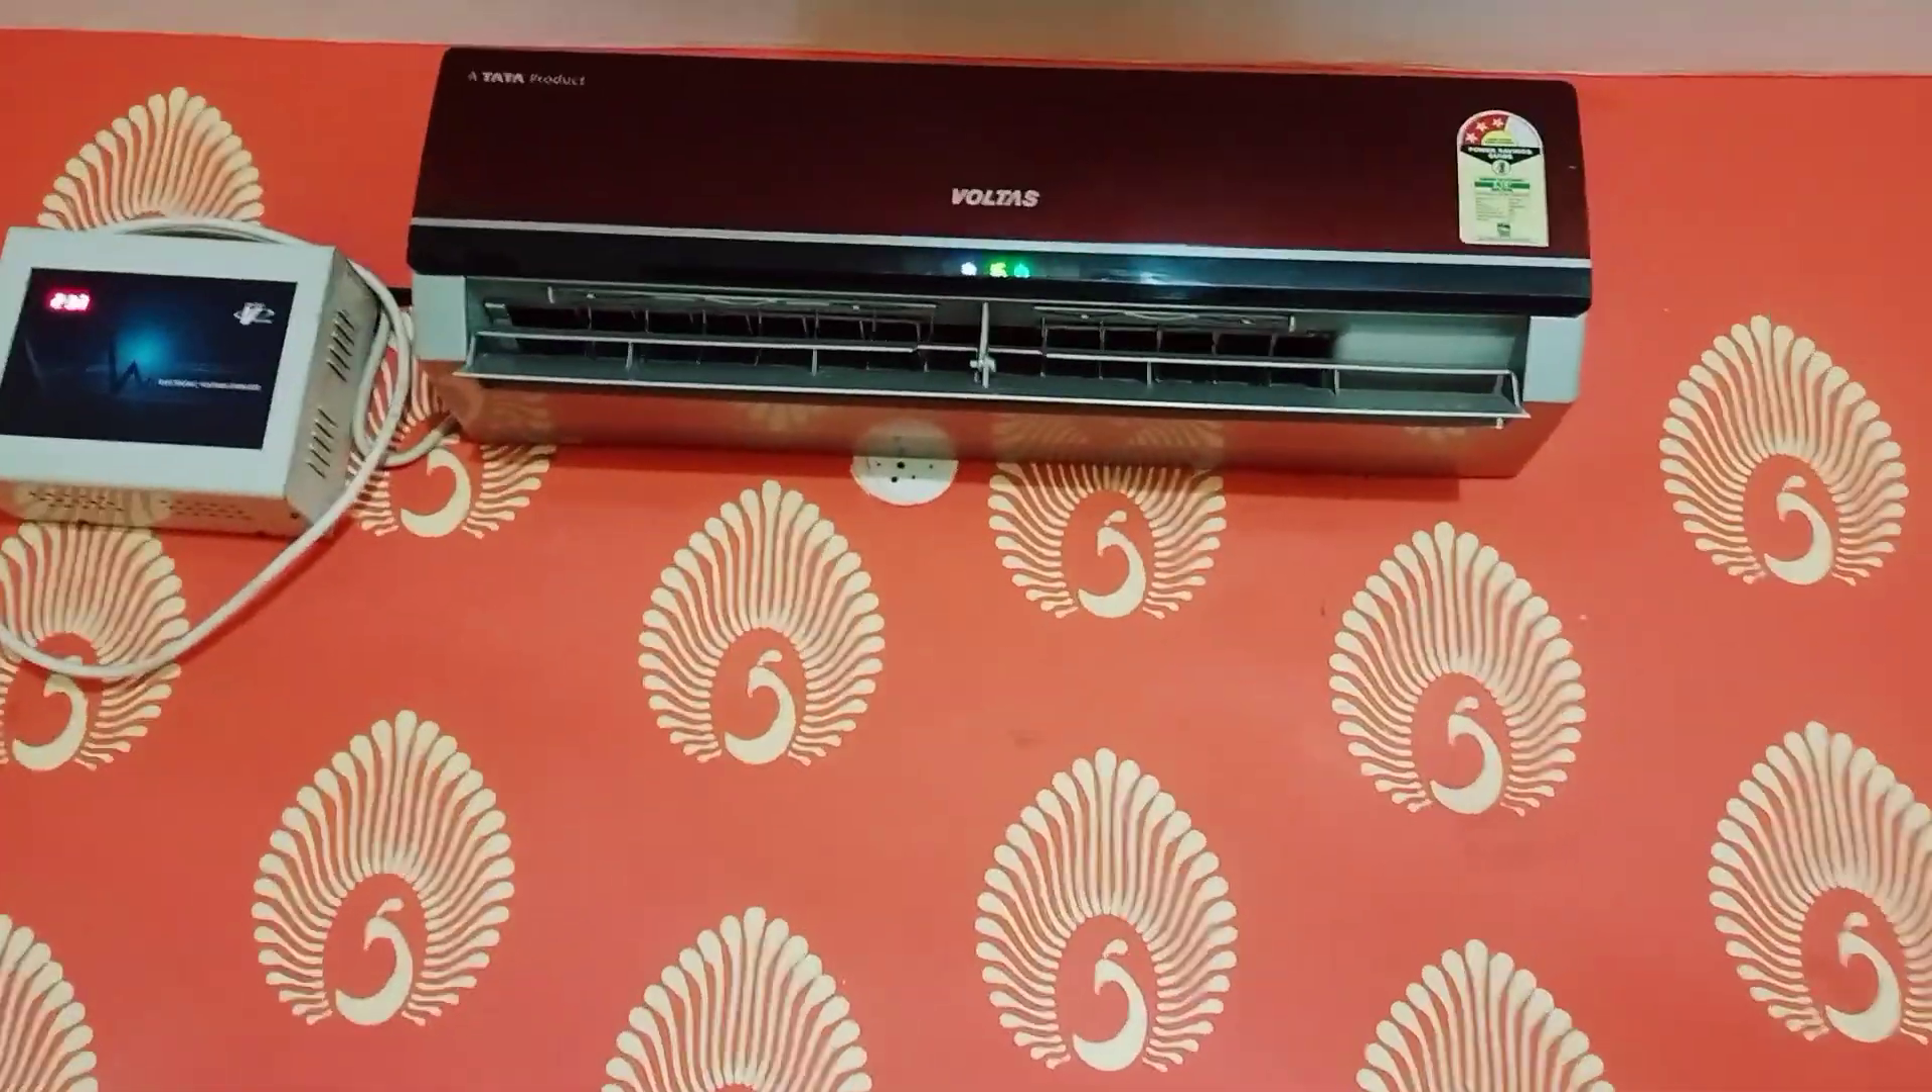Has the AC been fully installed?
Yes.